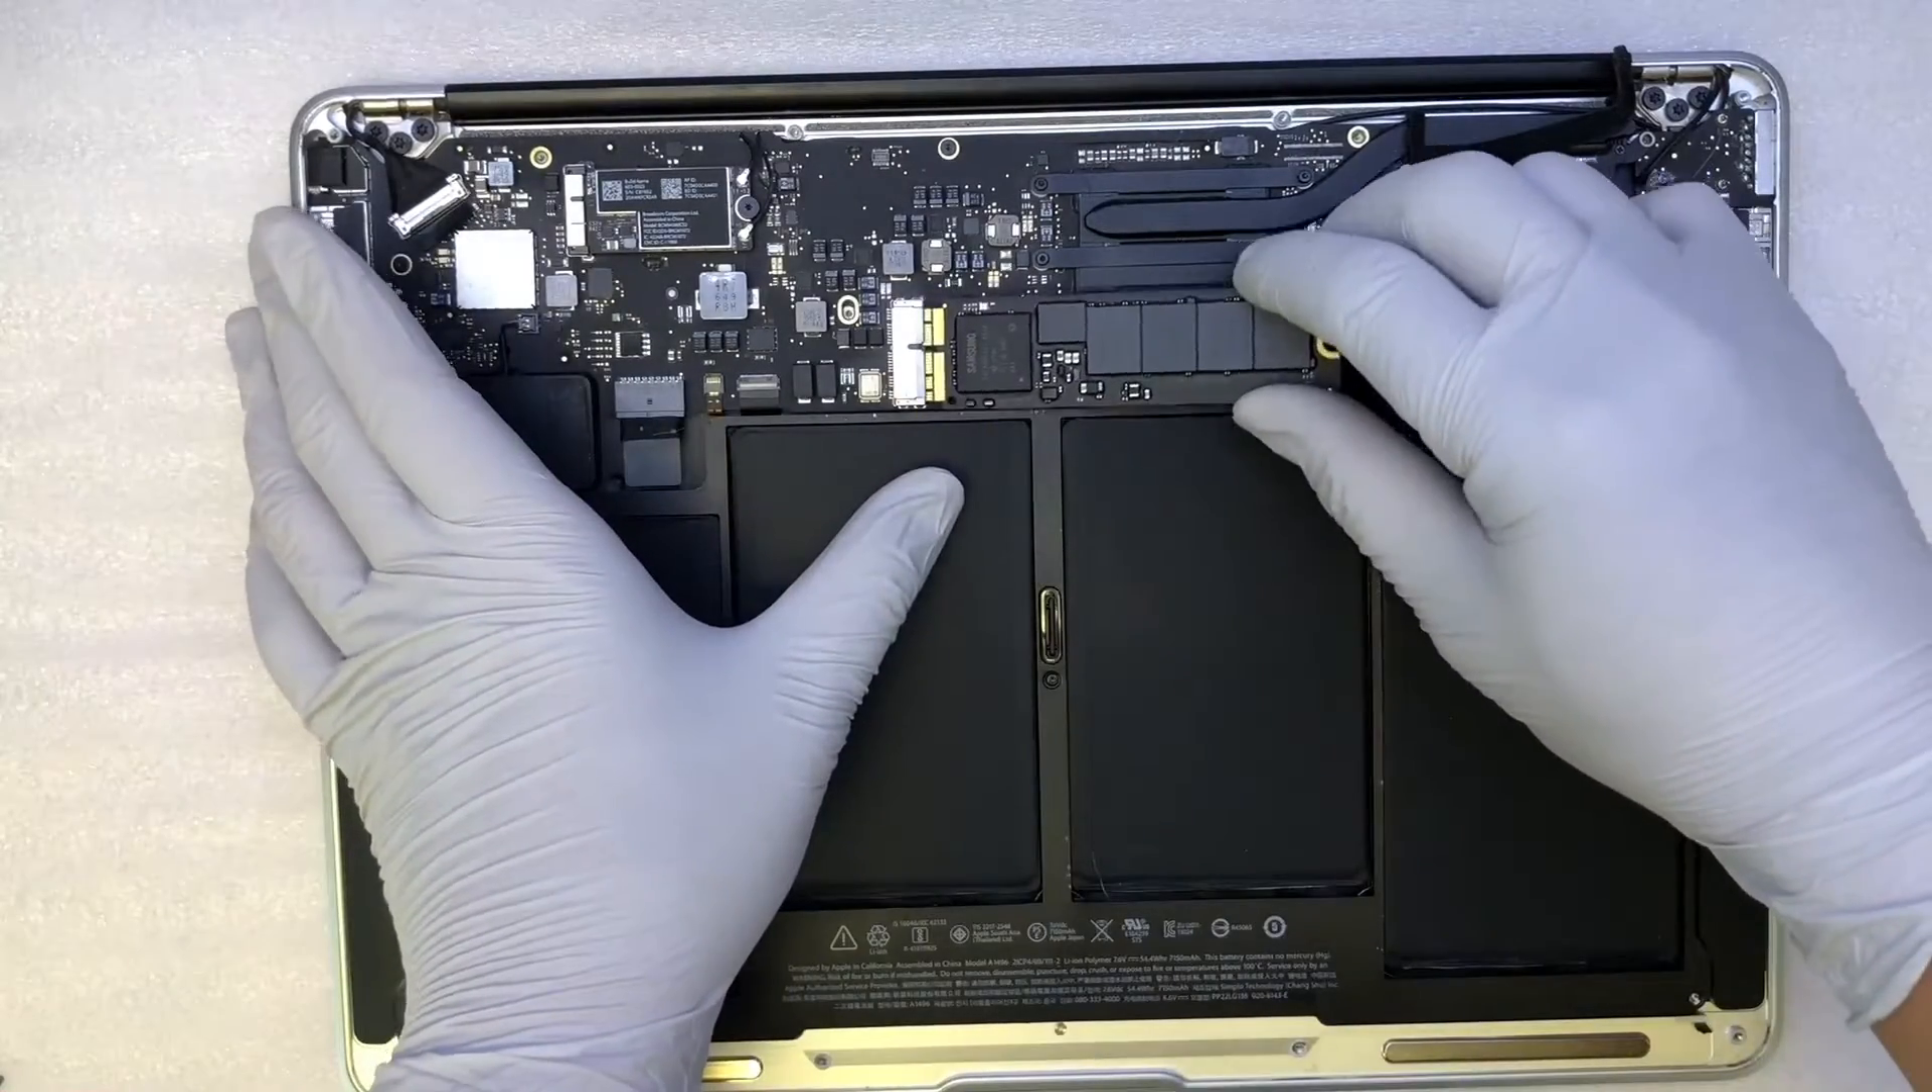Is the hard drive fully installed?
No.